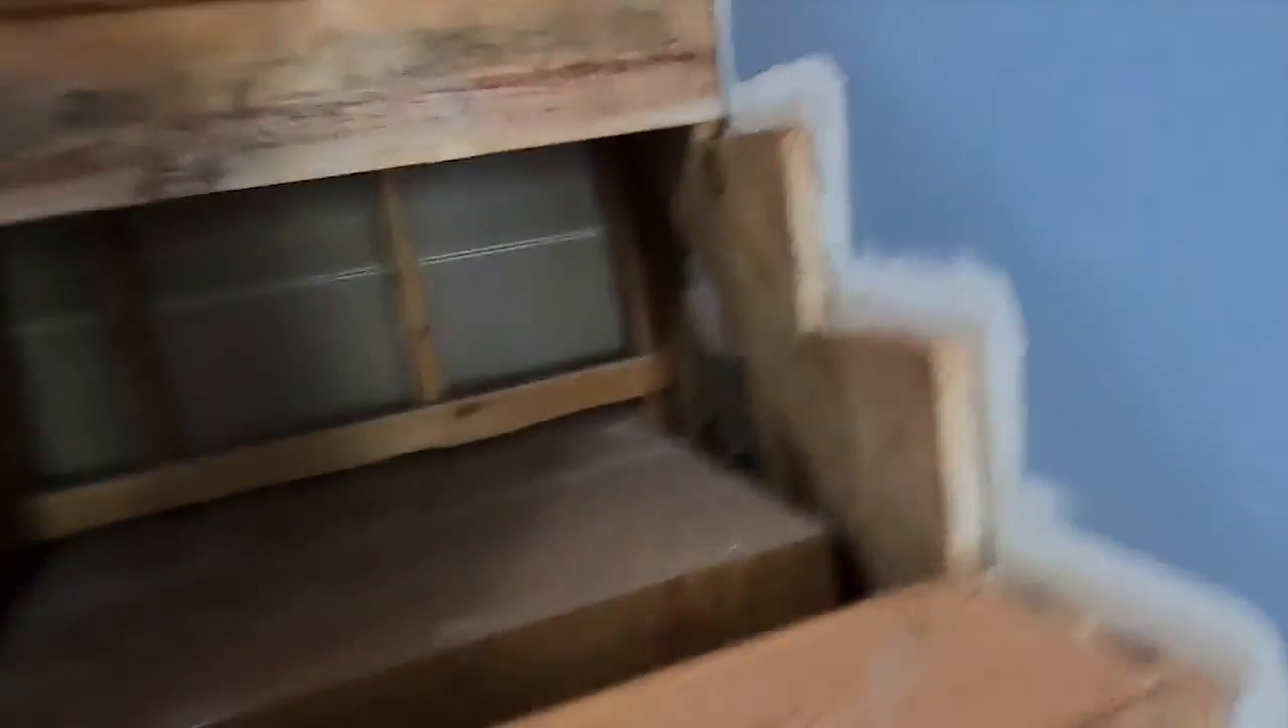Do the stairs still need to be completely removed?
Yes.